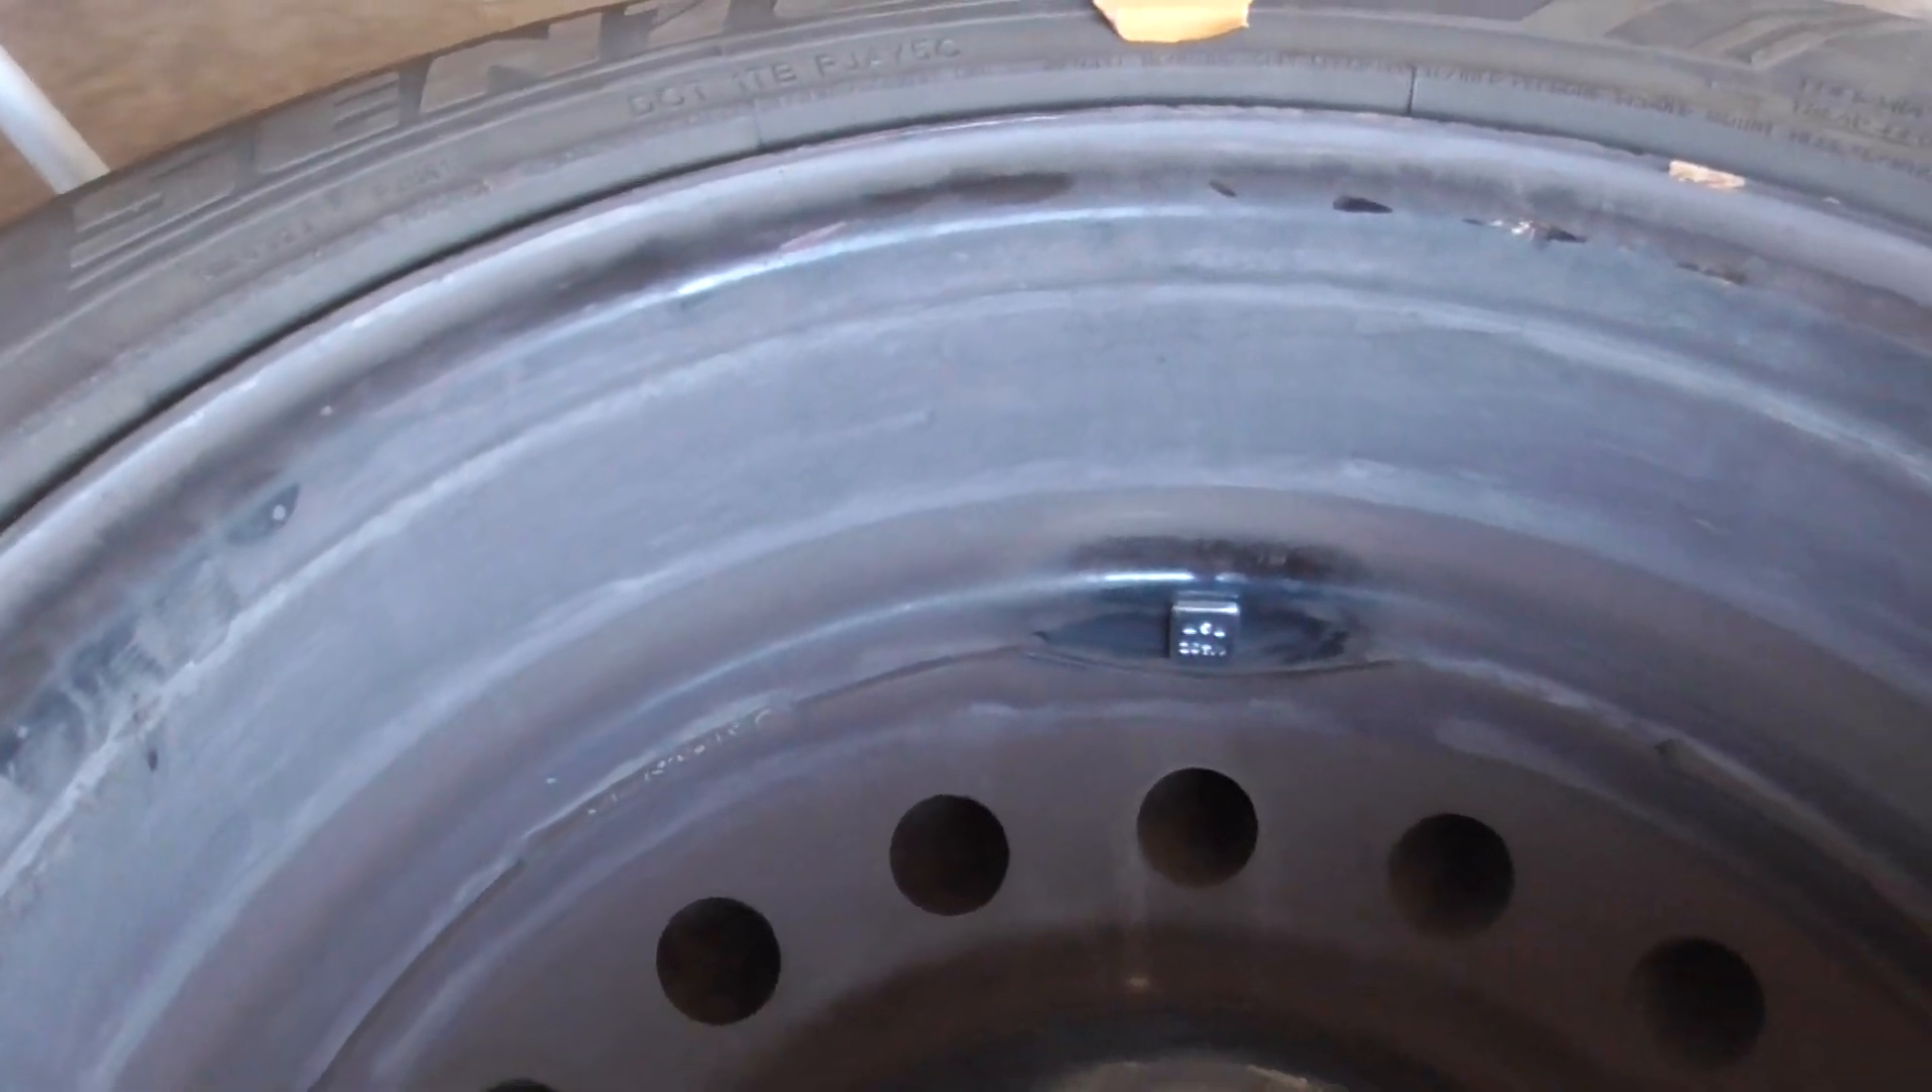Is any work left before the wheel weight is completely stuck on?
No.